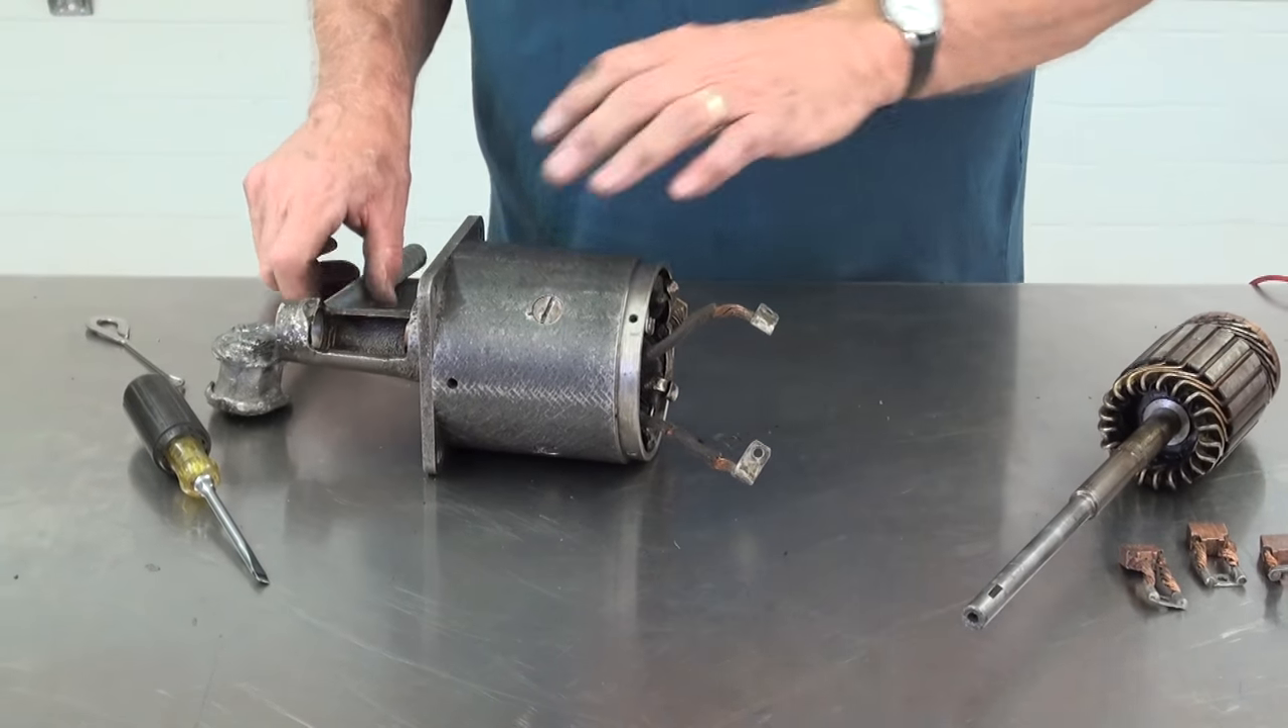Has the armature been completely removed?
Yes.